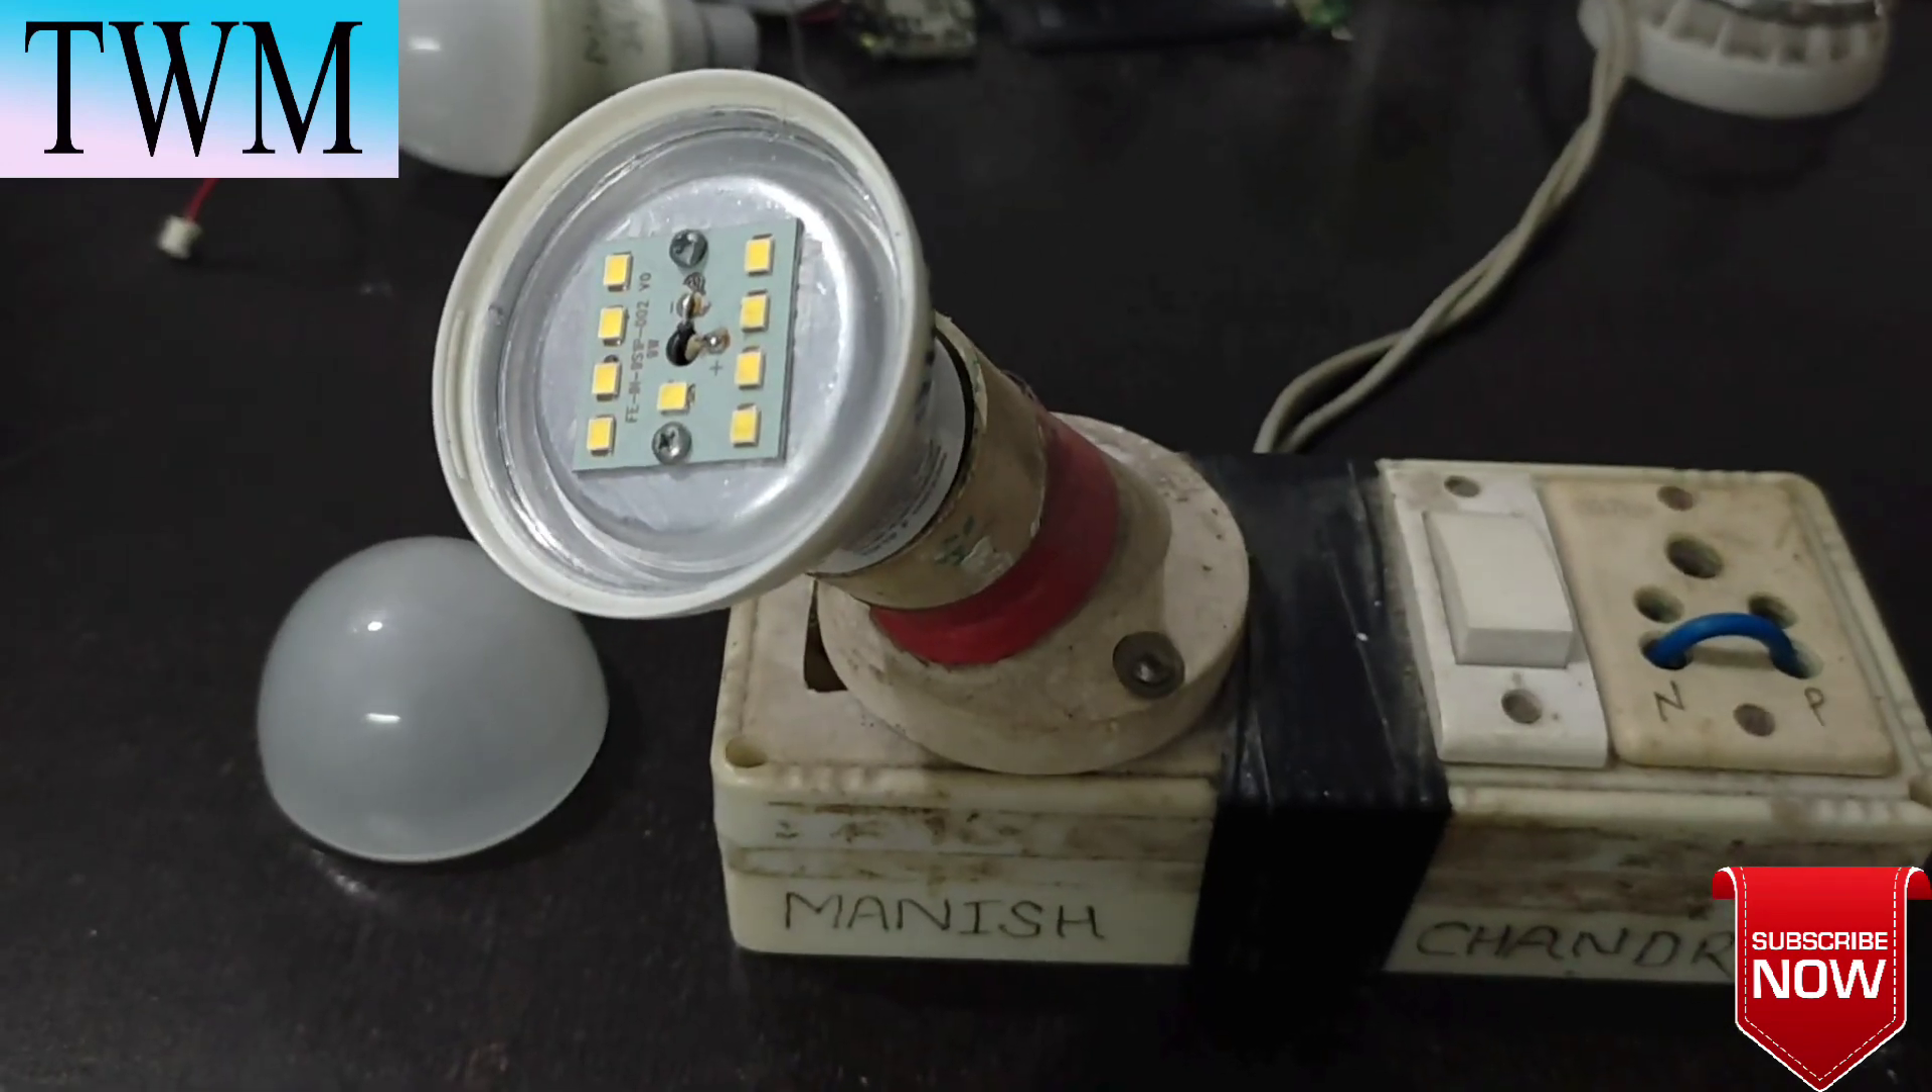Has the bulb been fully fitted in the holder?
Yes.